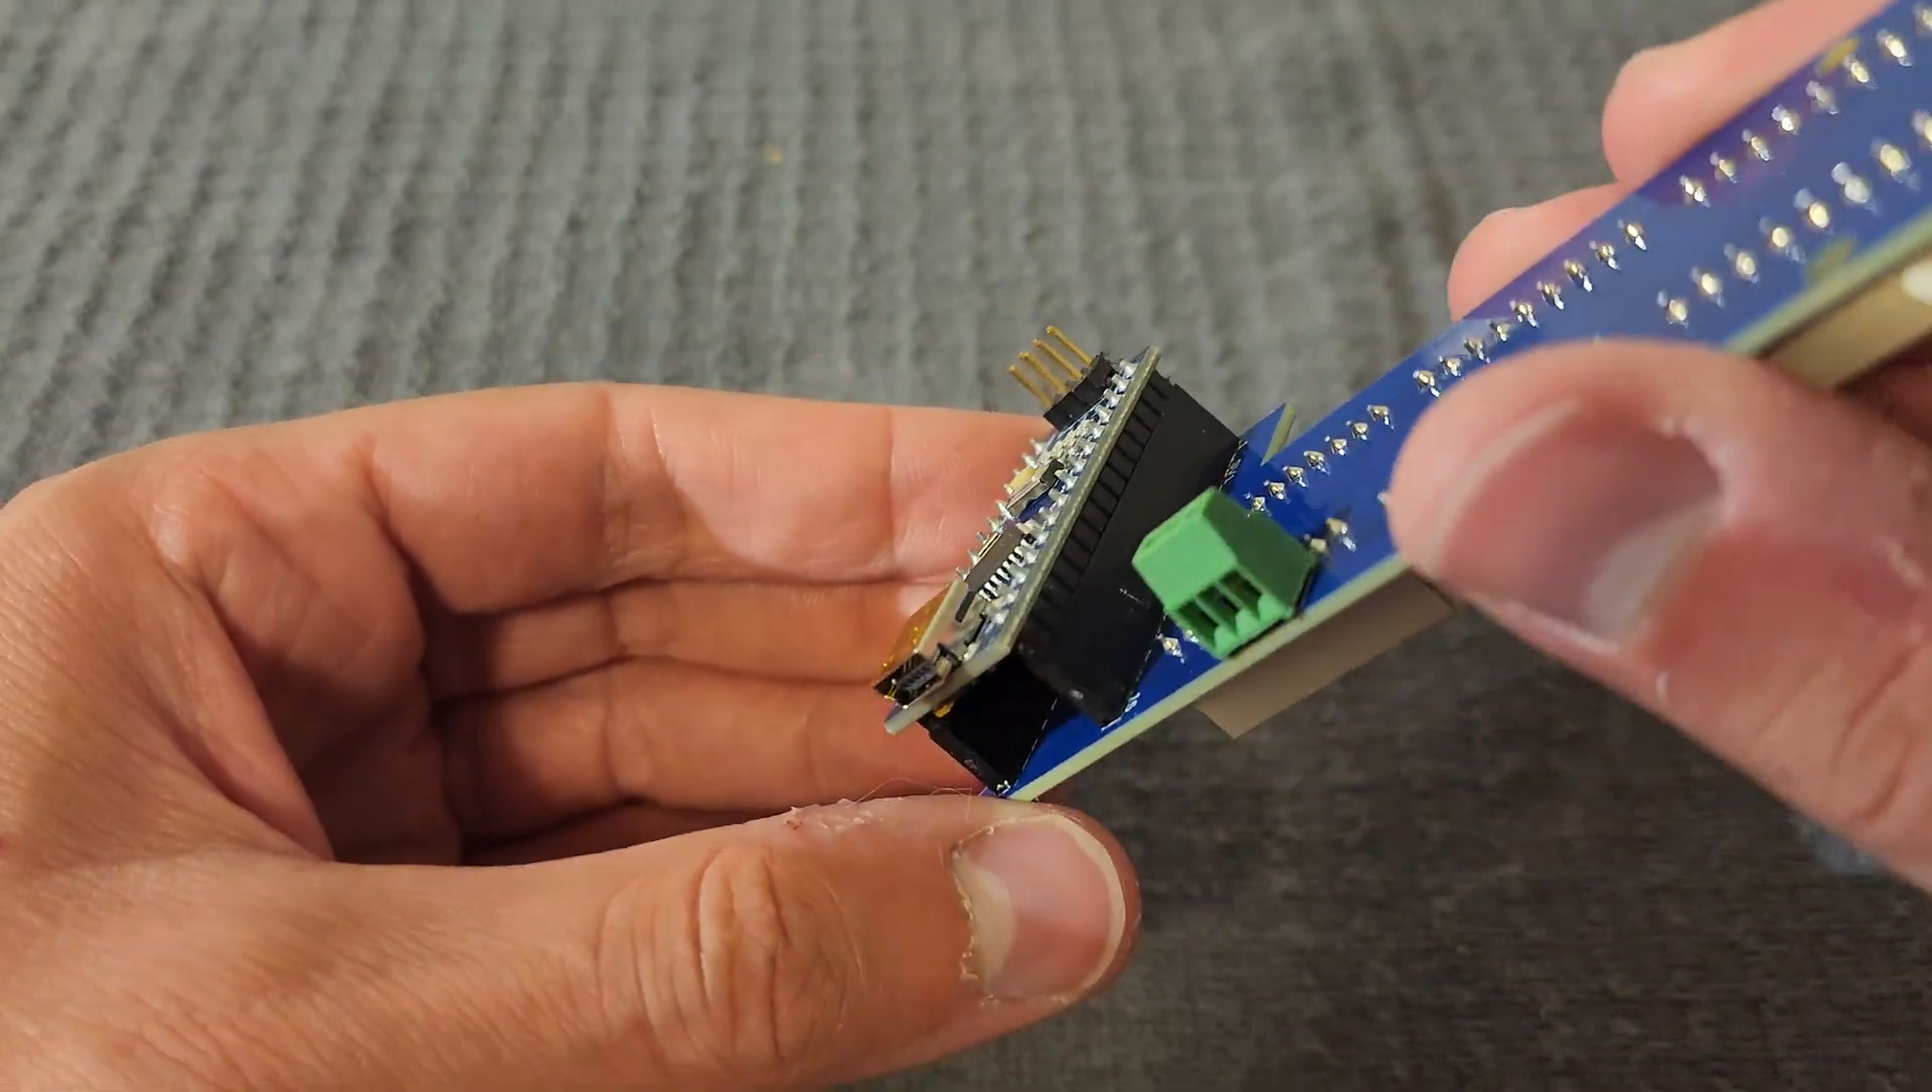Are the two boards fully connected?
Yes.